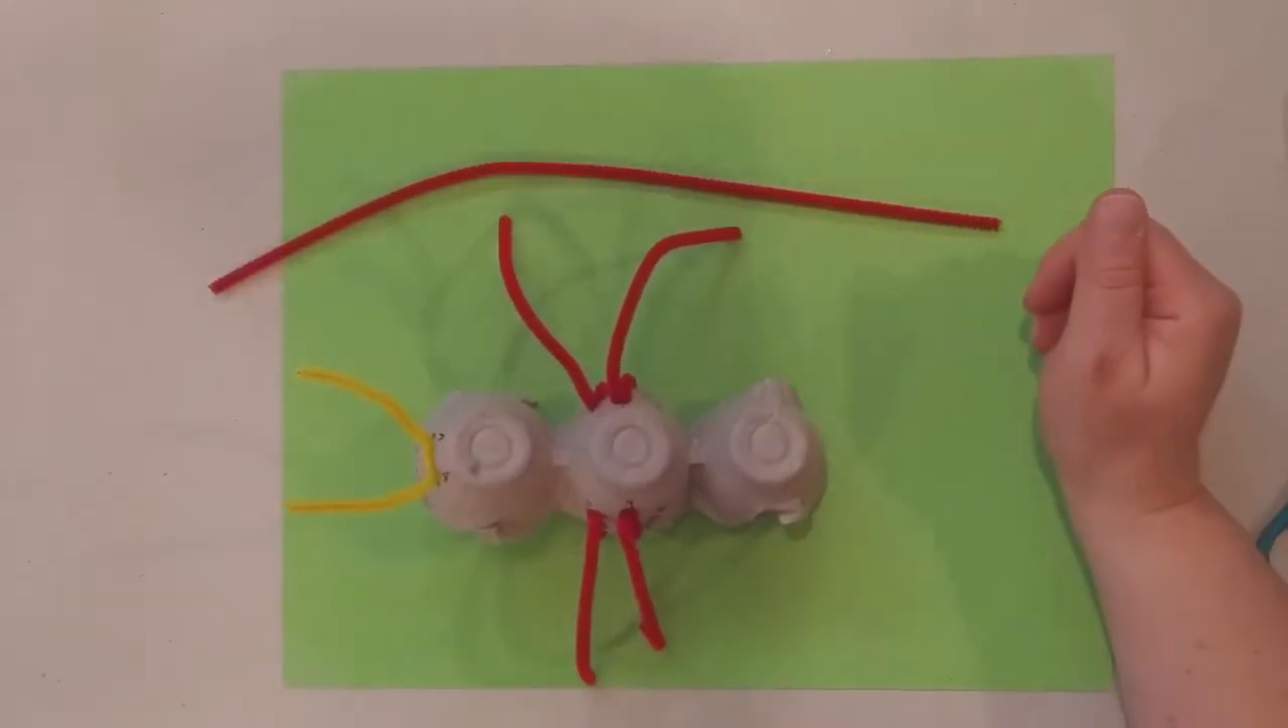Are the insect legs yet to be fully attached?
Yes.